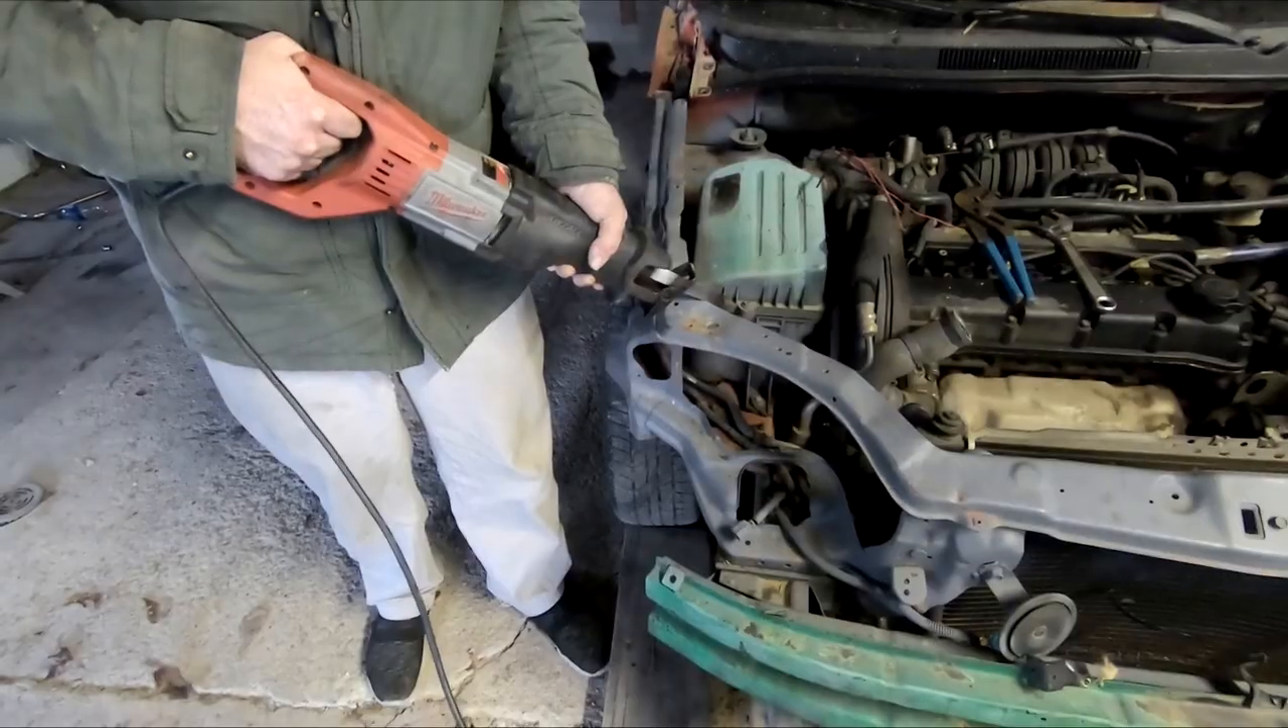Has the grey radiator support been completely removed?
No.